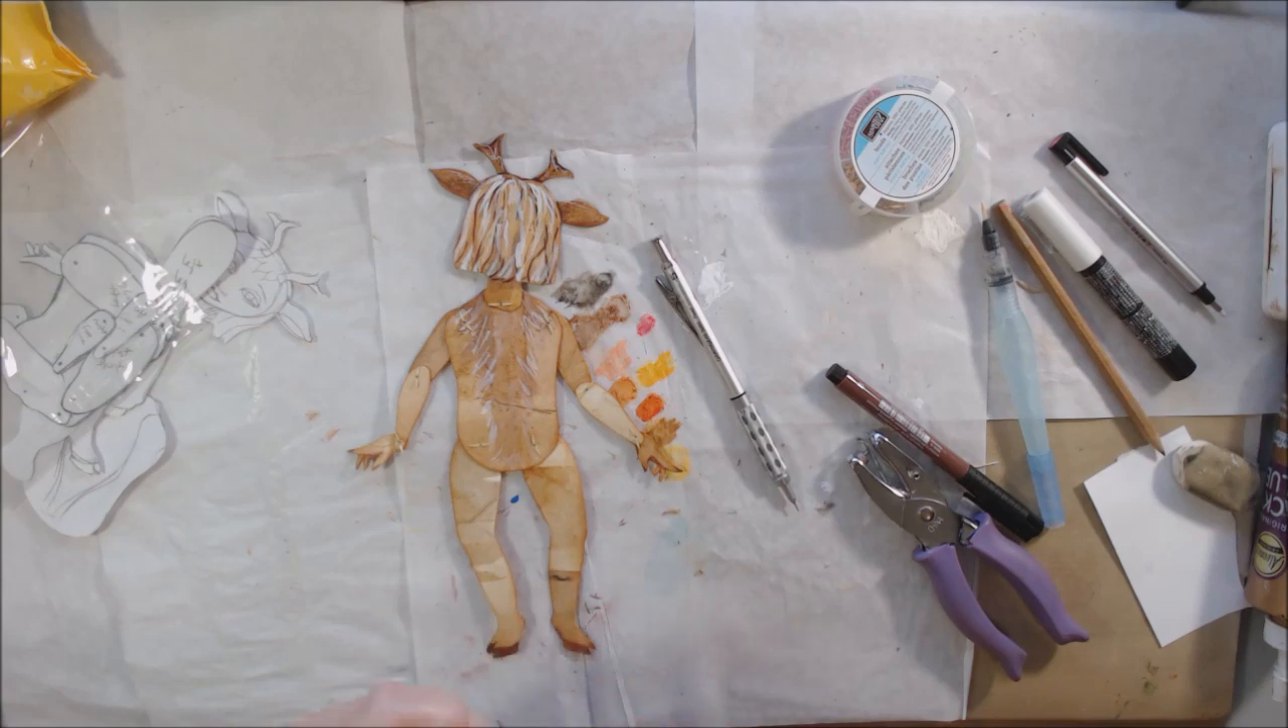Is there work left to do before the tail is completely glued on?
Yes.